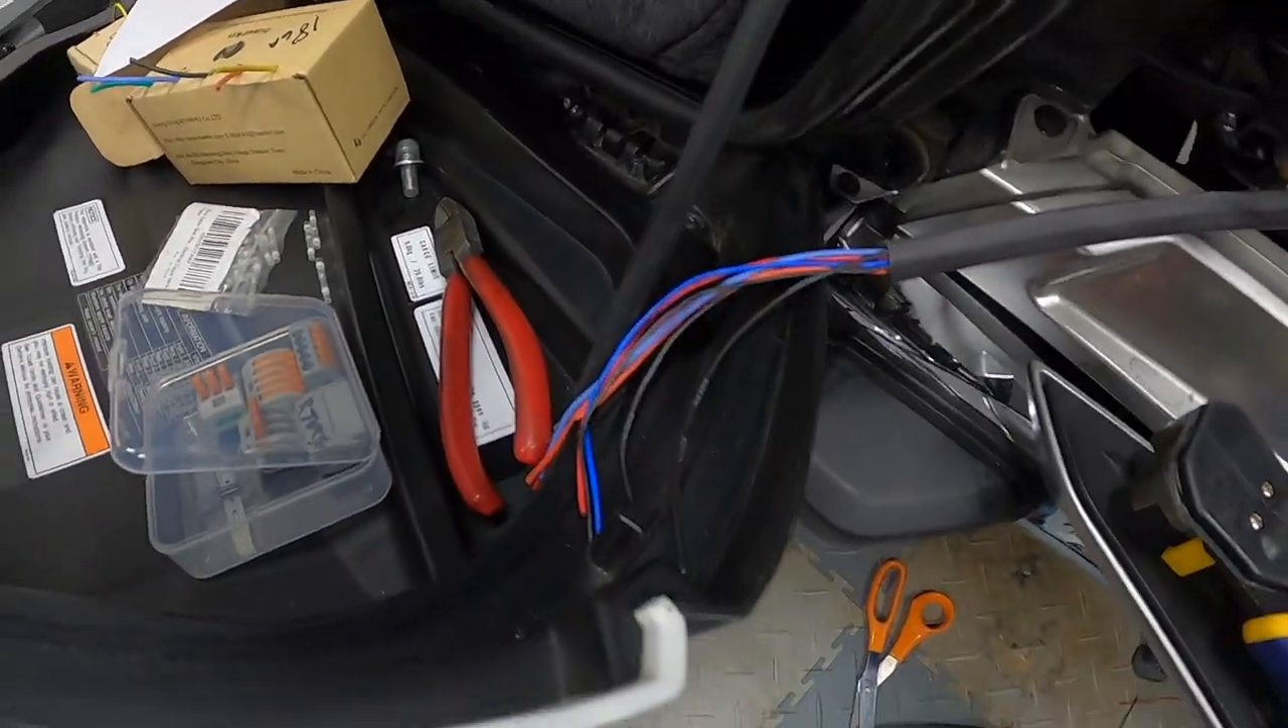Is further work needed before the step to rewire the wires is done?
Yes.